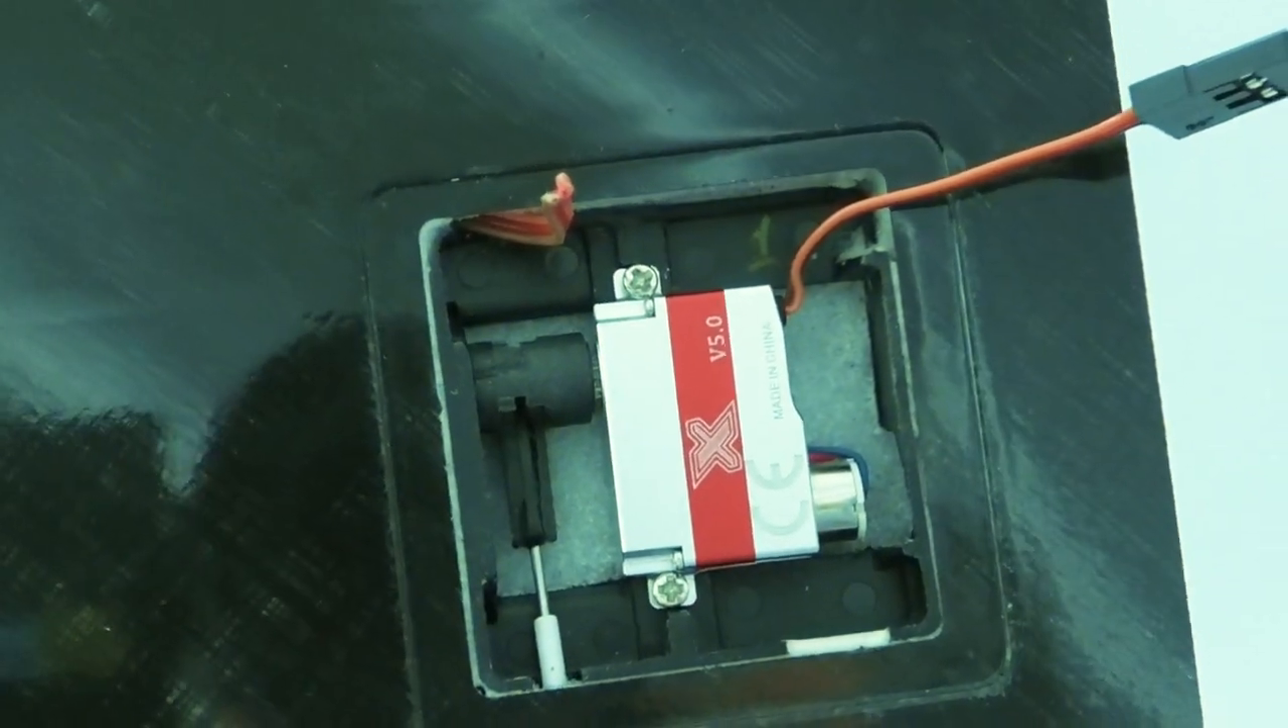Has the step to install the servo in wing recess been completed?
Yes.